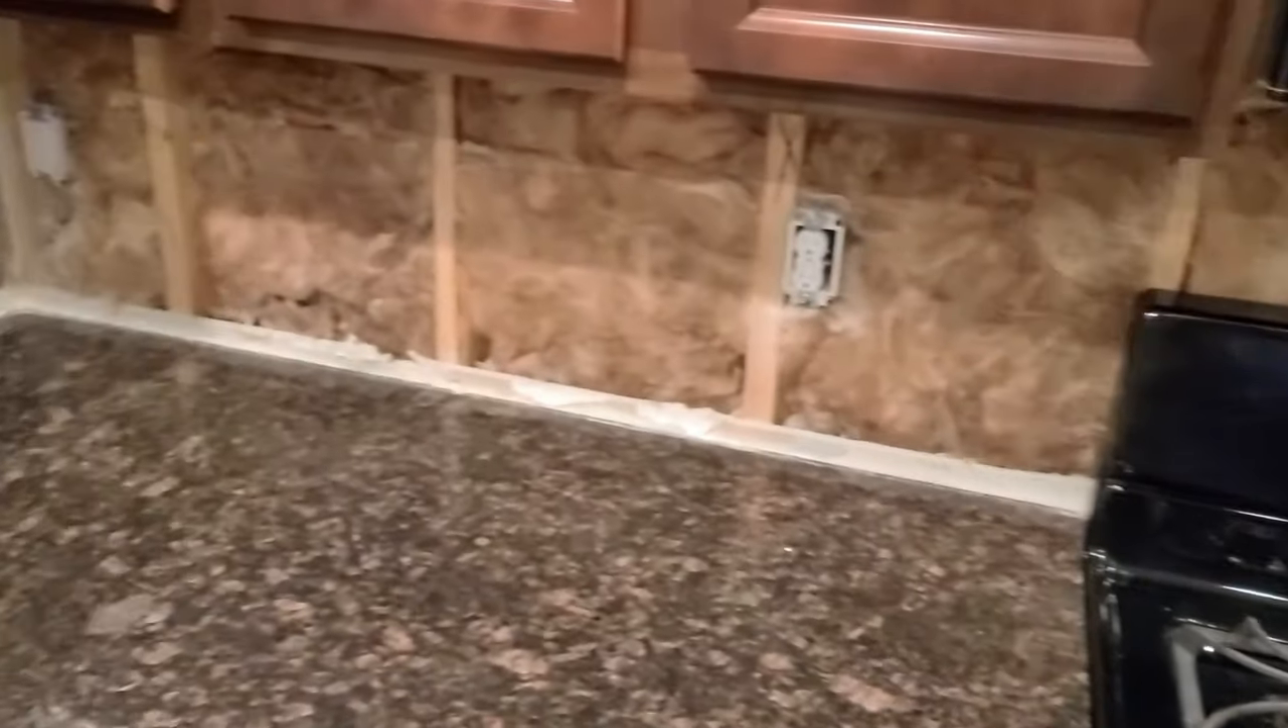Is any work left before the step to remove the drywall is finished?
No.